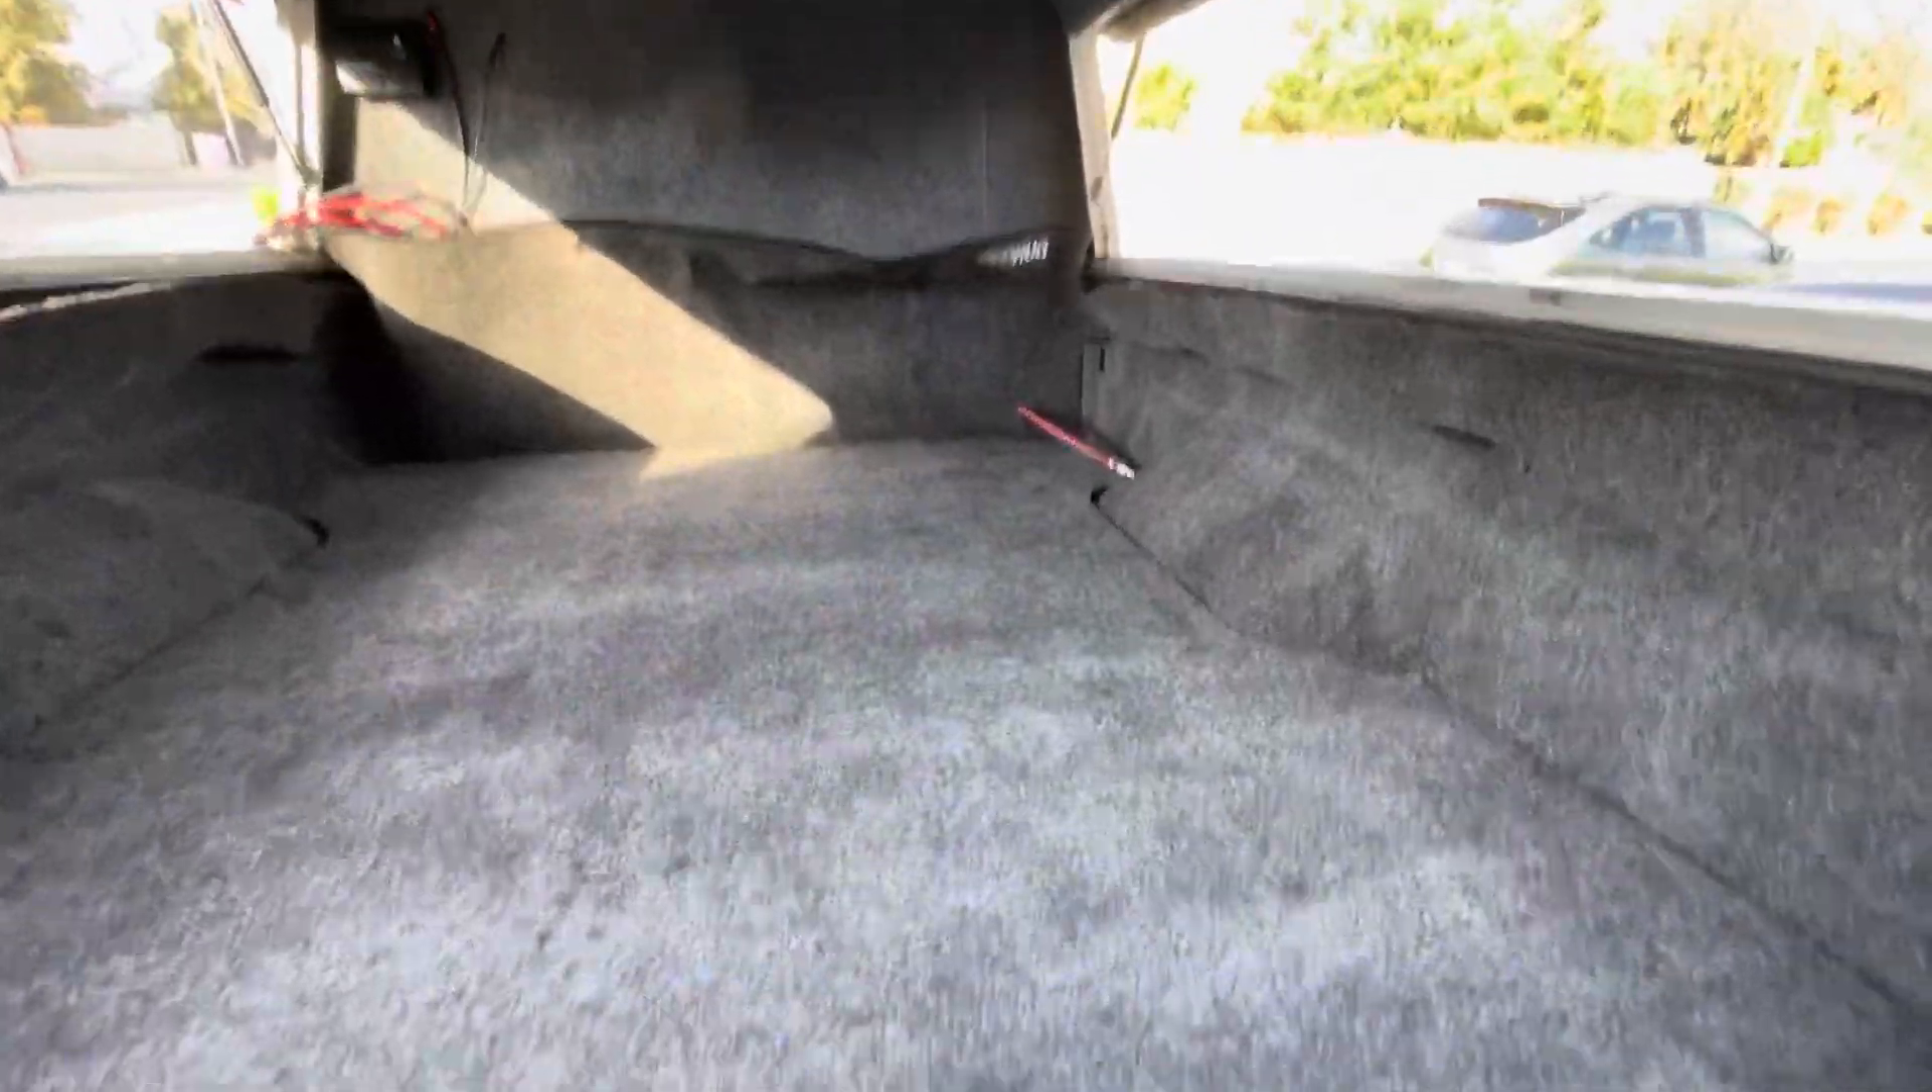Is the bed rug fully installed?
Yes.